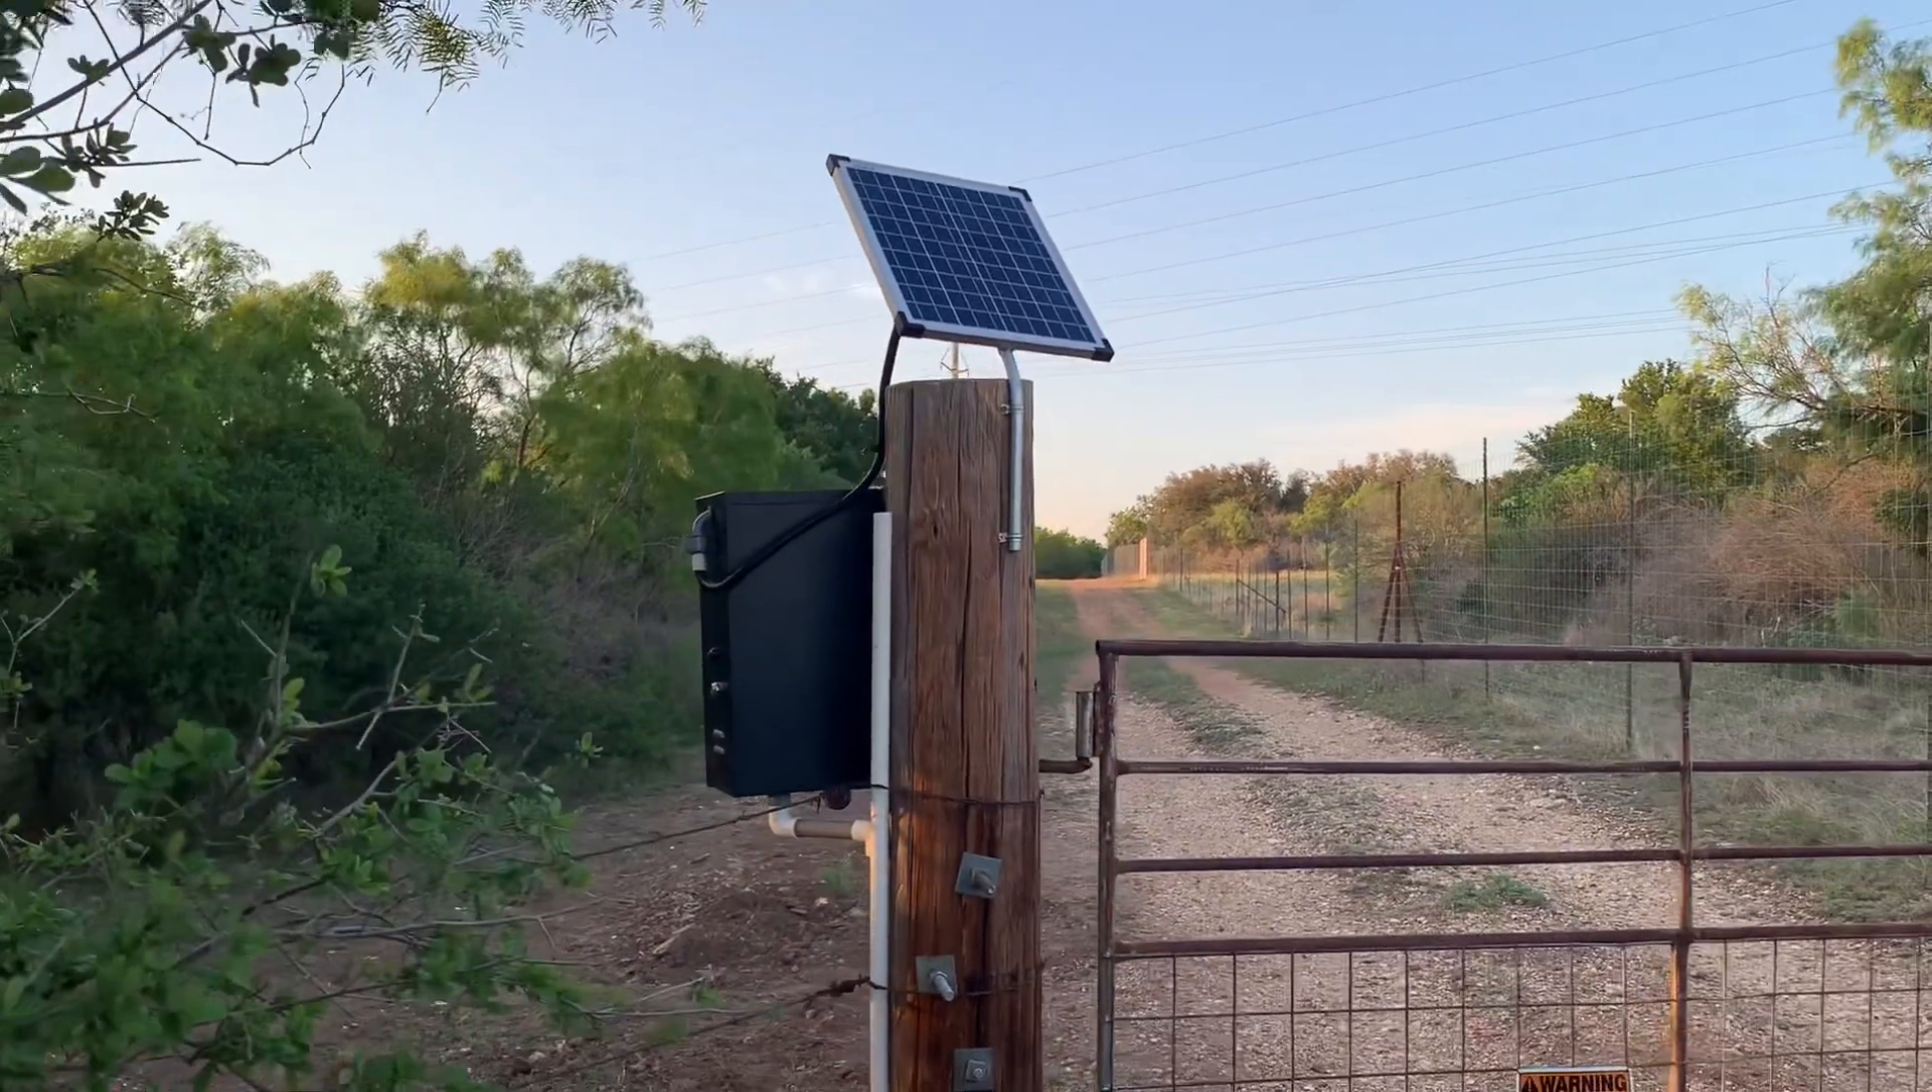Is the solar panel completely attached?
Yes.